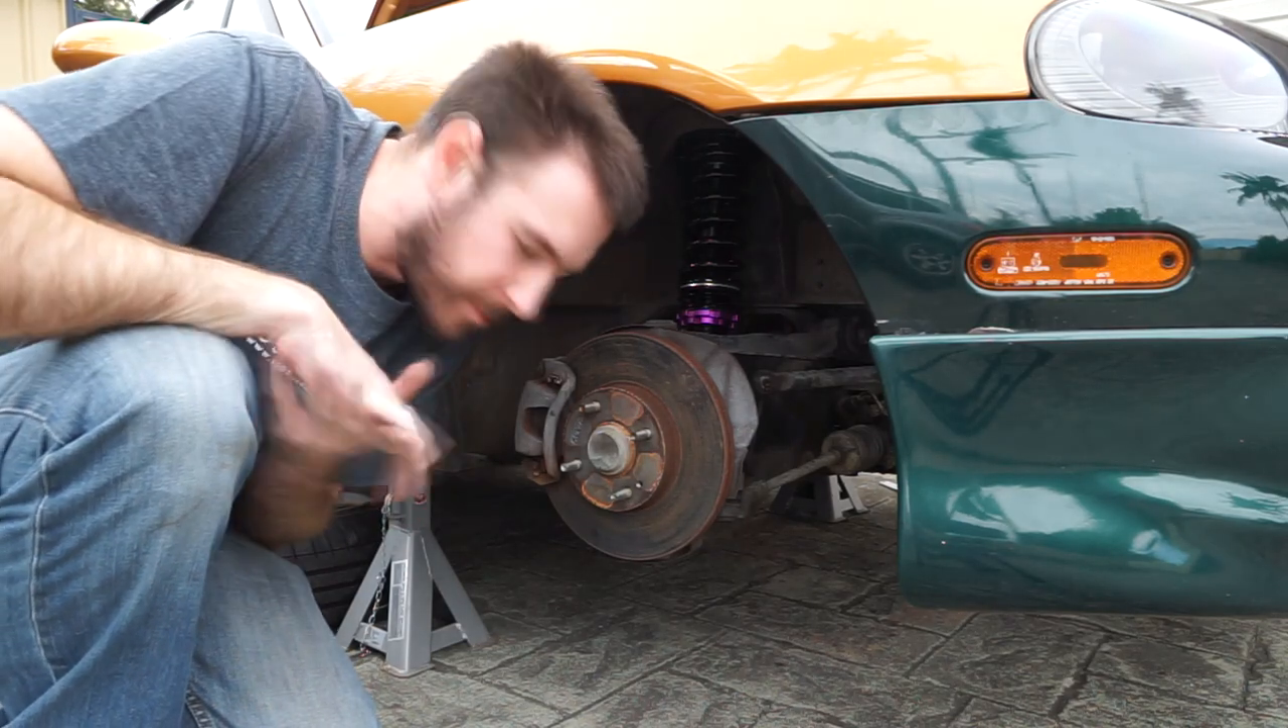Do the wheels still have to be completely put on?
Yes.